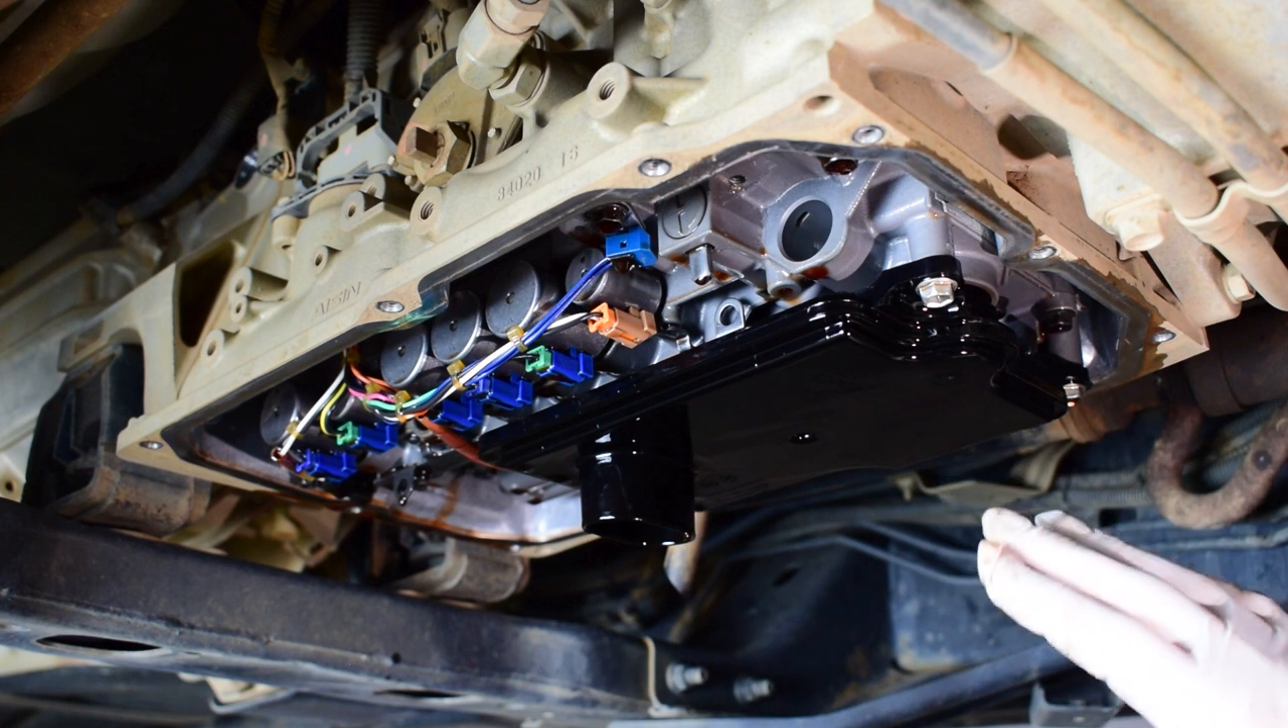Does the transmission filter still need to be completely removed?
Yes.